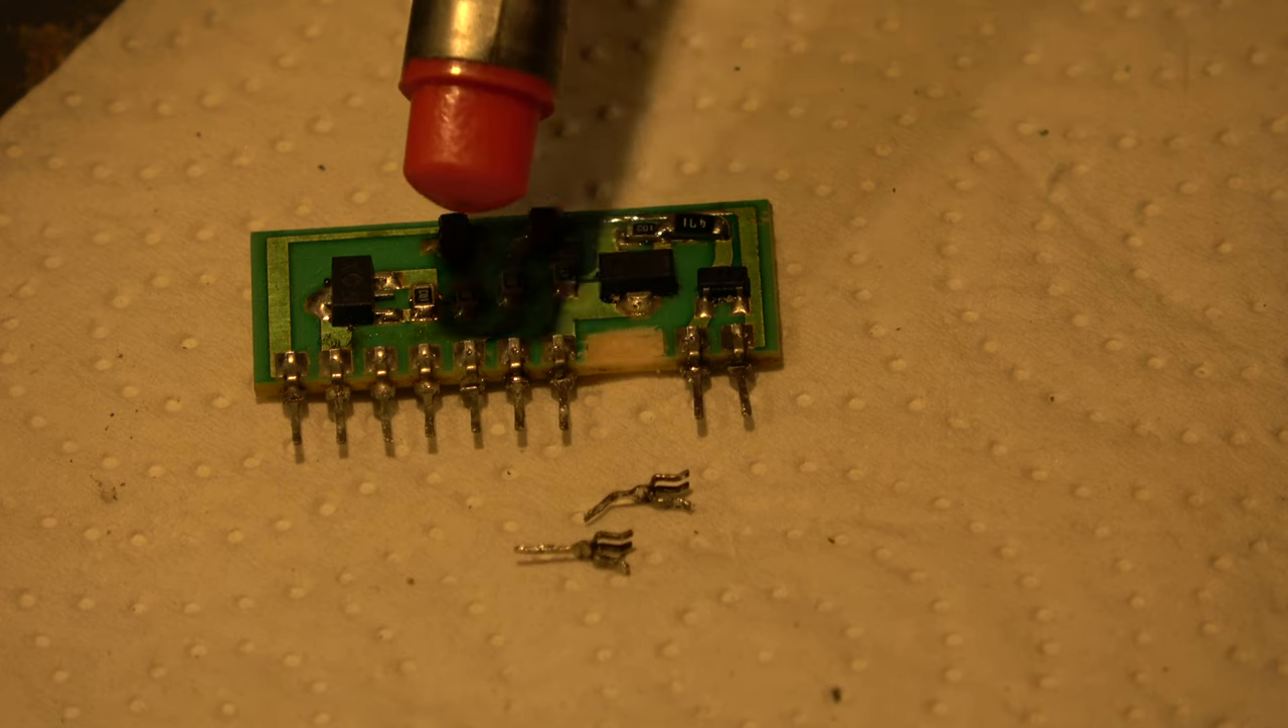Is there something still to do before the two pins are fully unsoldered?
No.